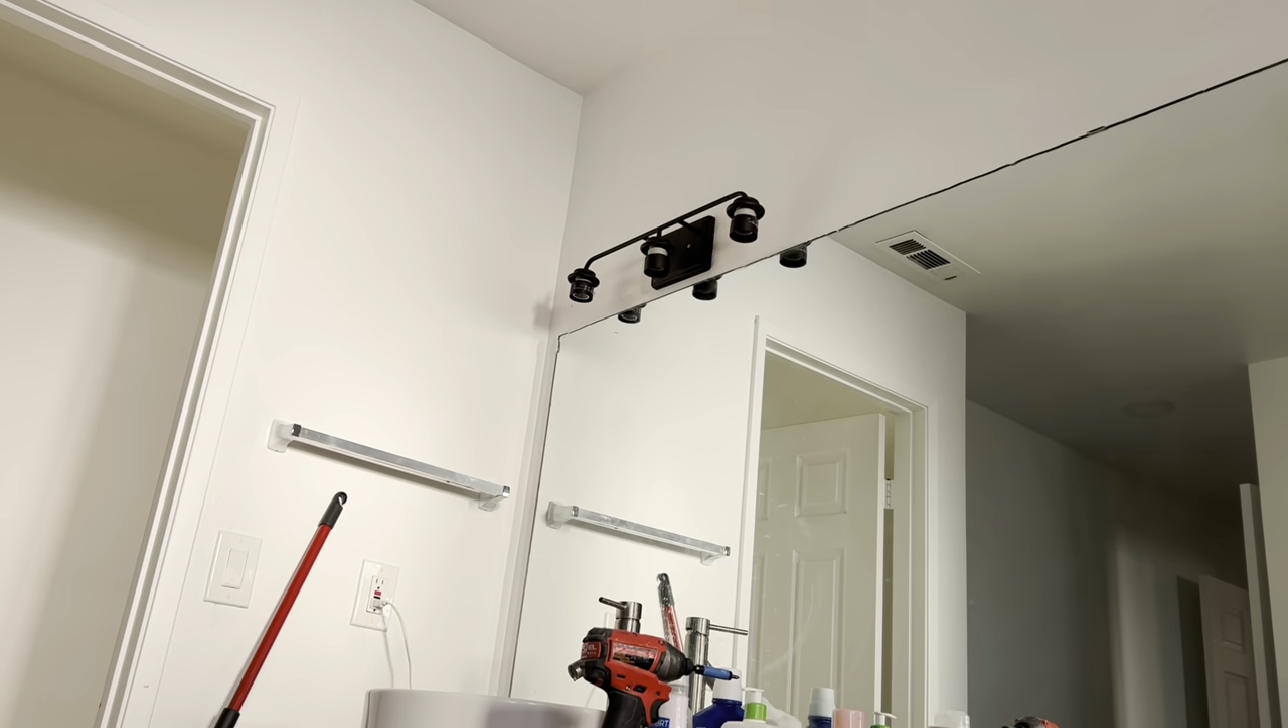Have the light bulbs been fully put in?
No.